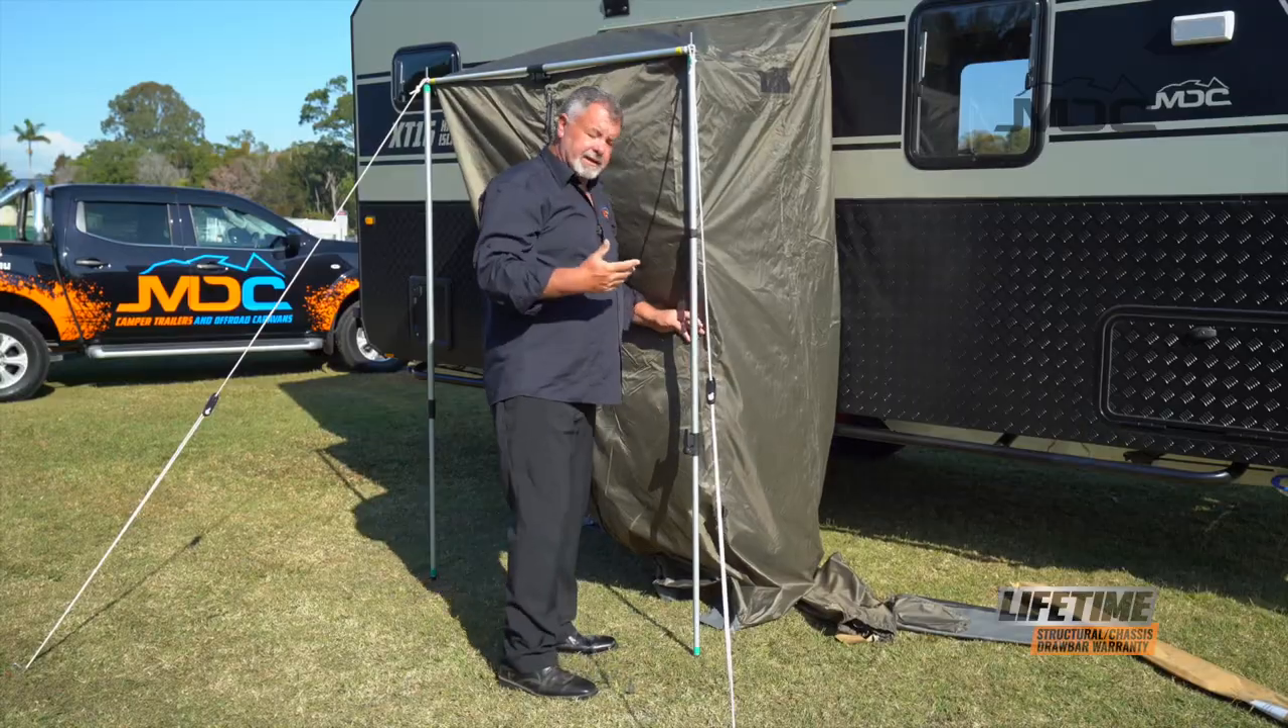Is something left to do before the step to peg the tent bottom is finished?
Yes.